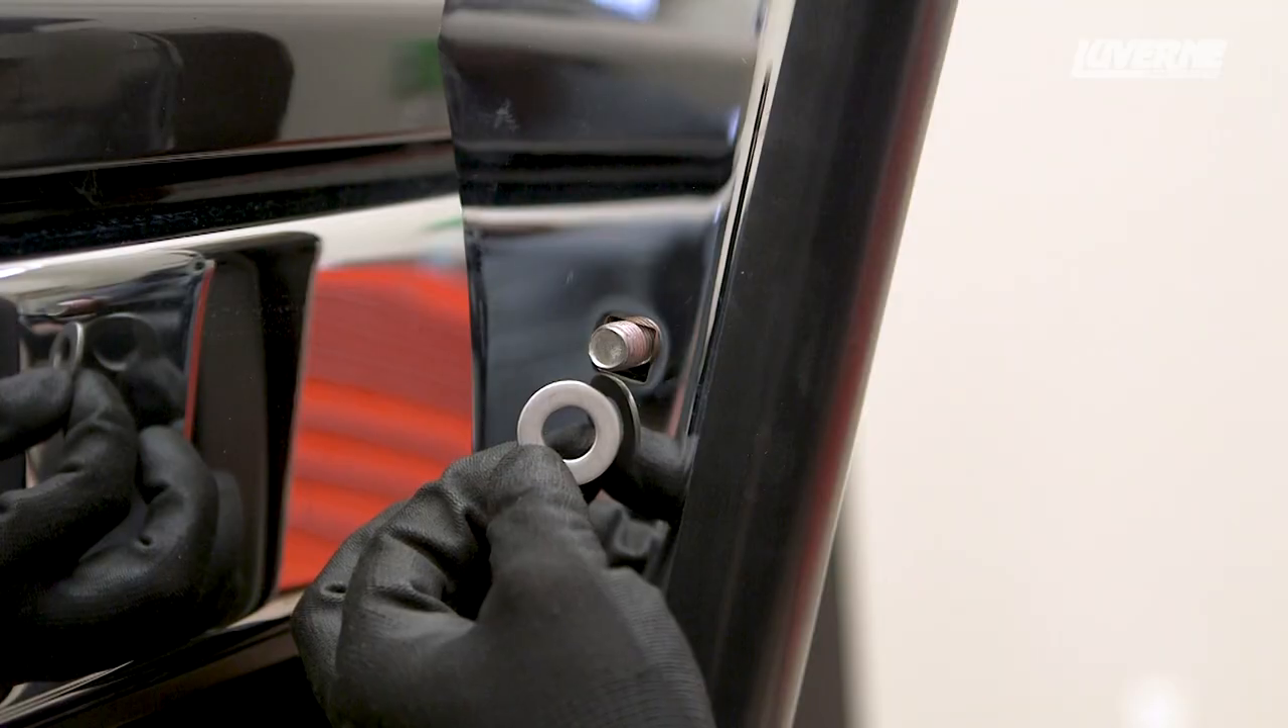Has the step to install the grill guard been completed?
No.